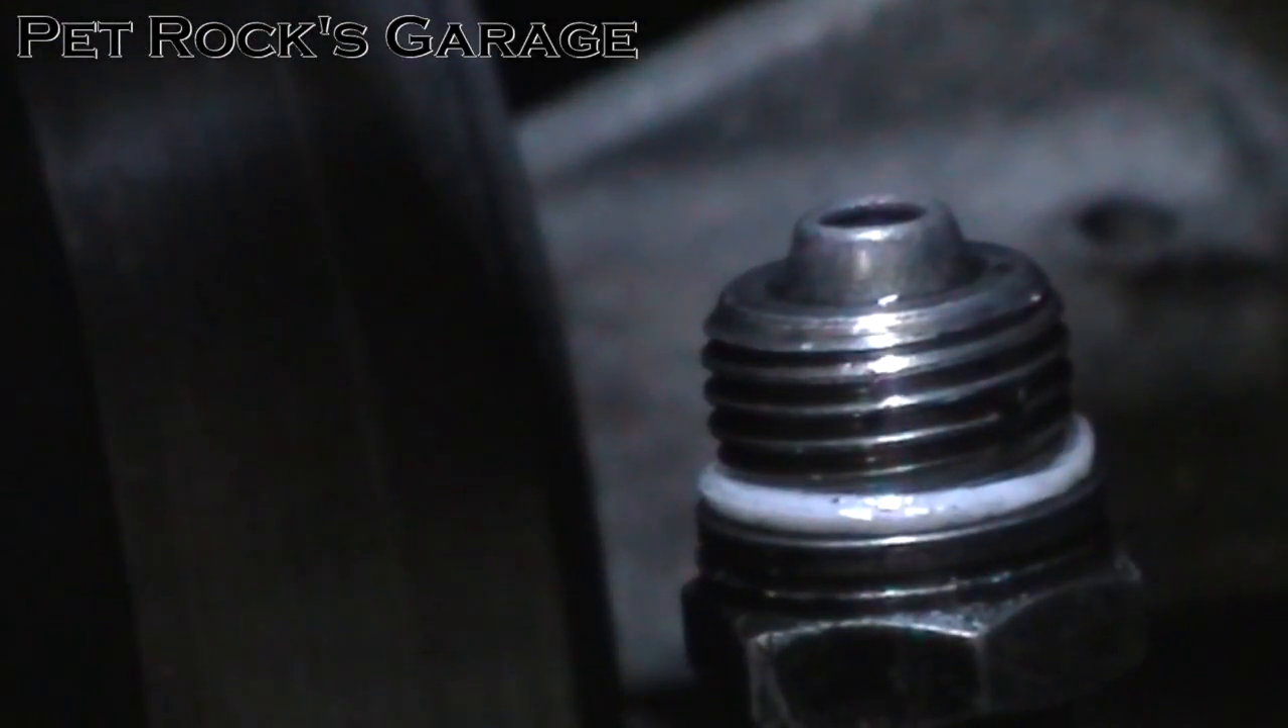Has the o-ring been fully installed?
Yes.